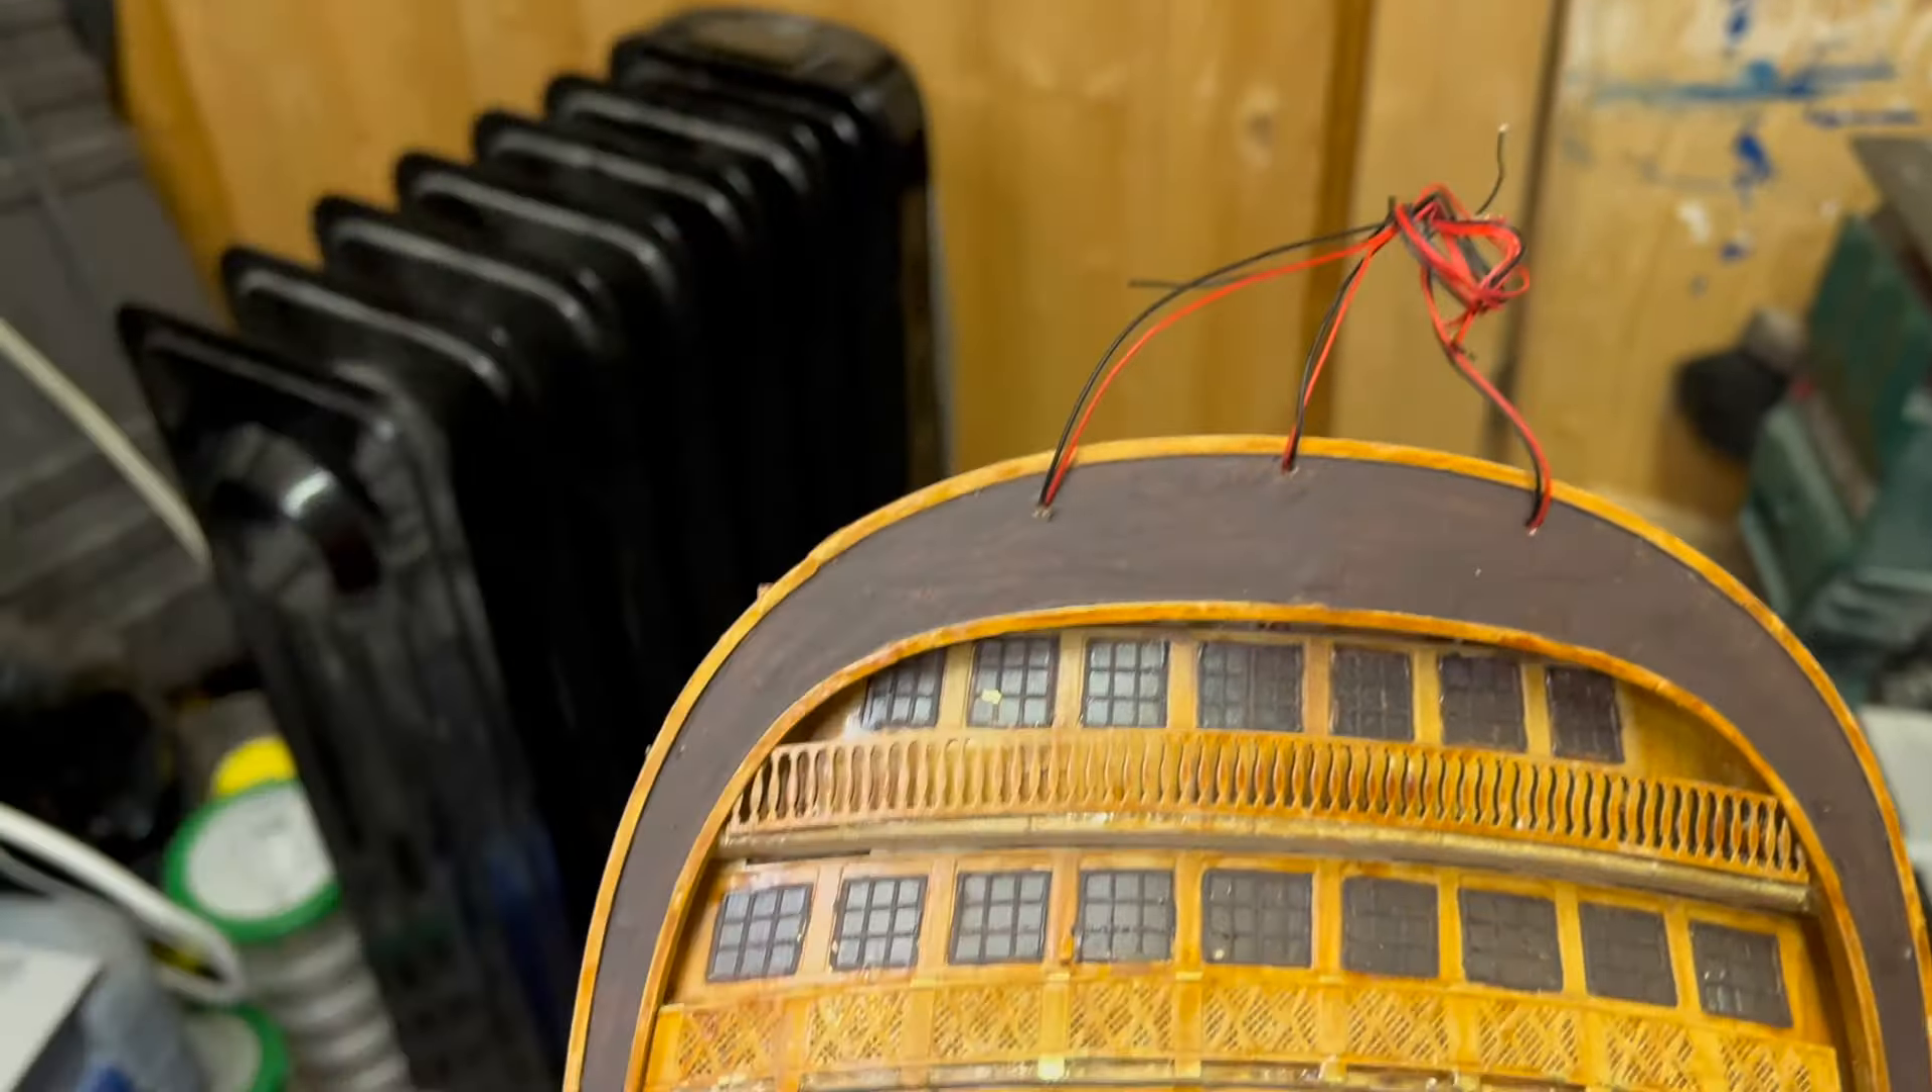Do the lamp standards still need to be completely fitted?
Yes.